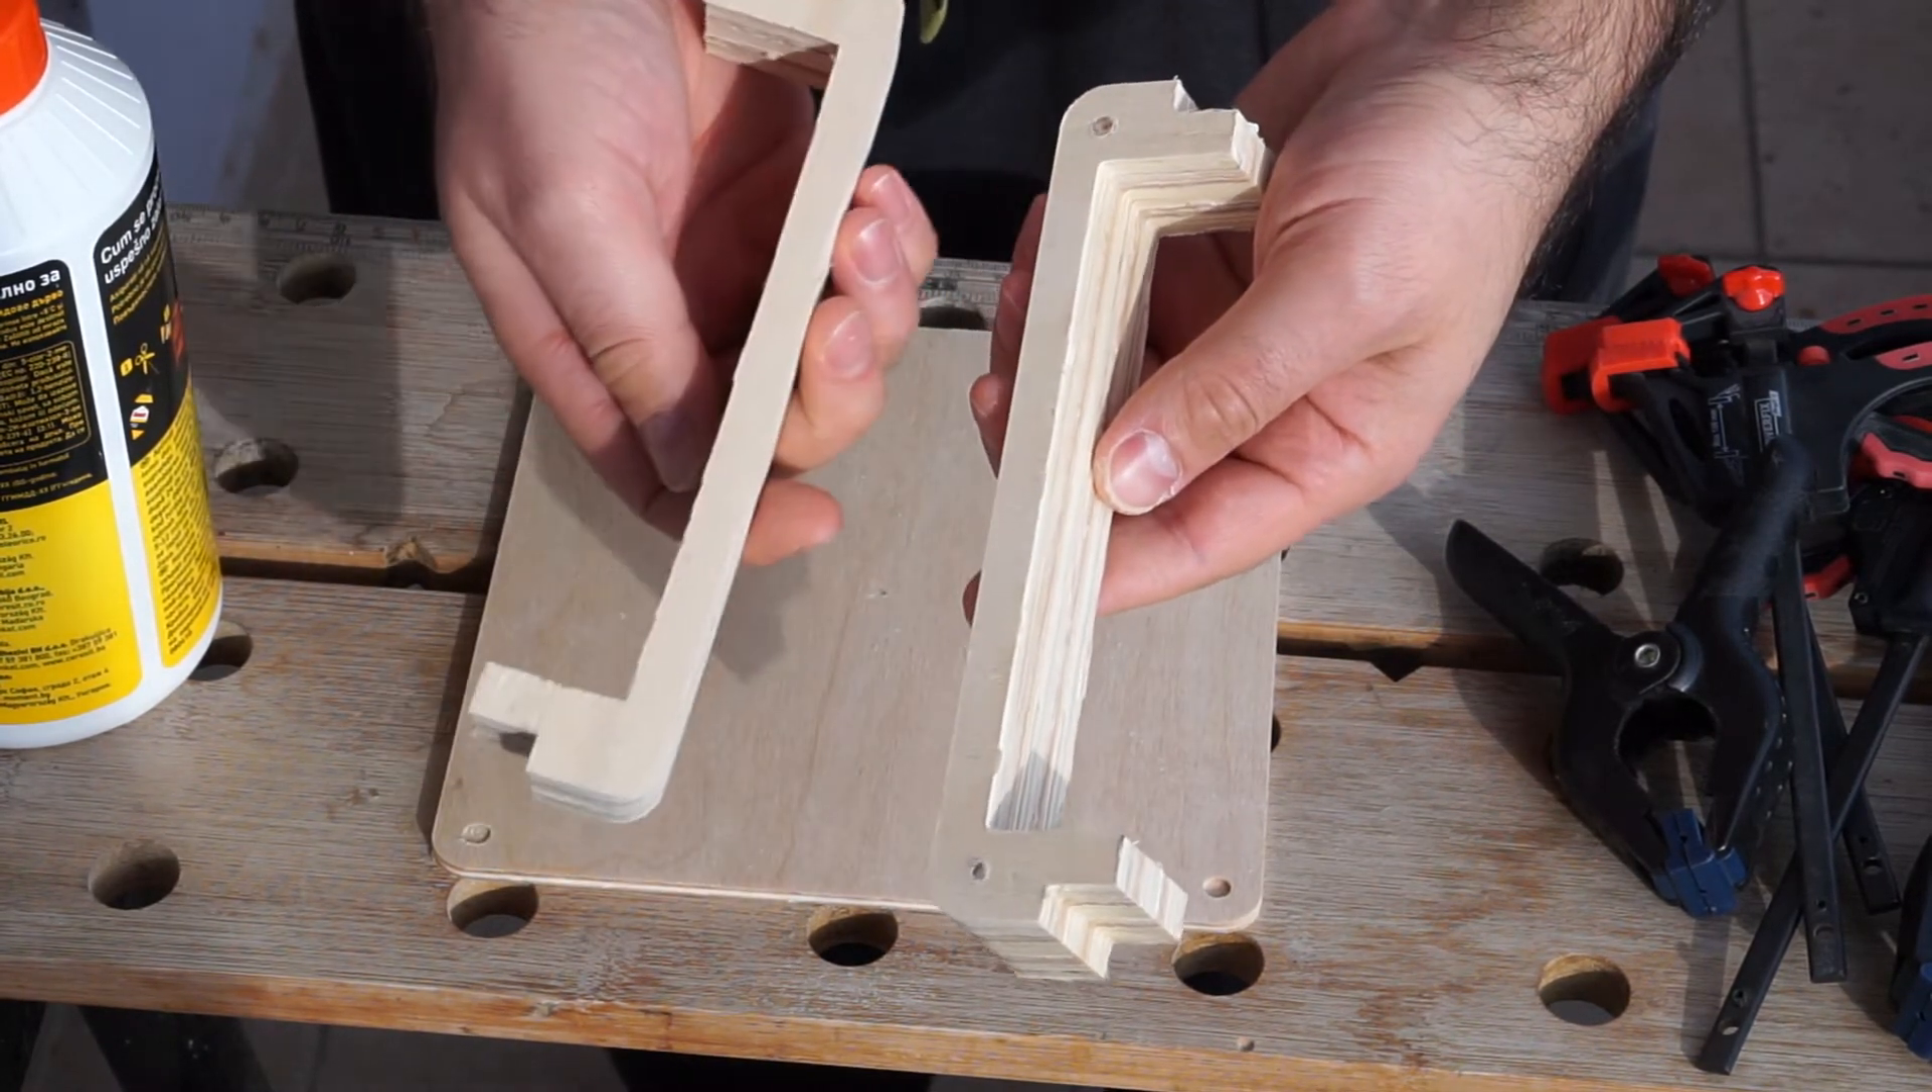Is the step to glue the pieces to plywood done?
No.